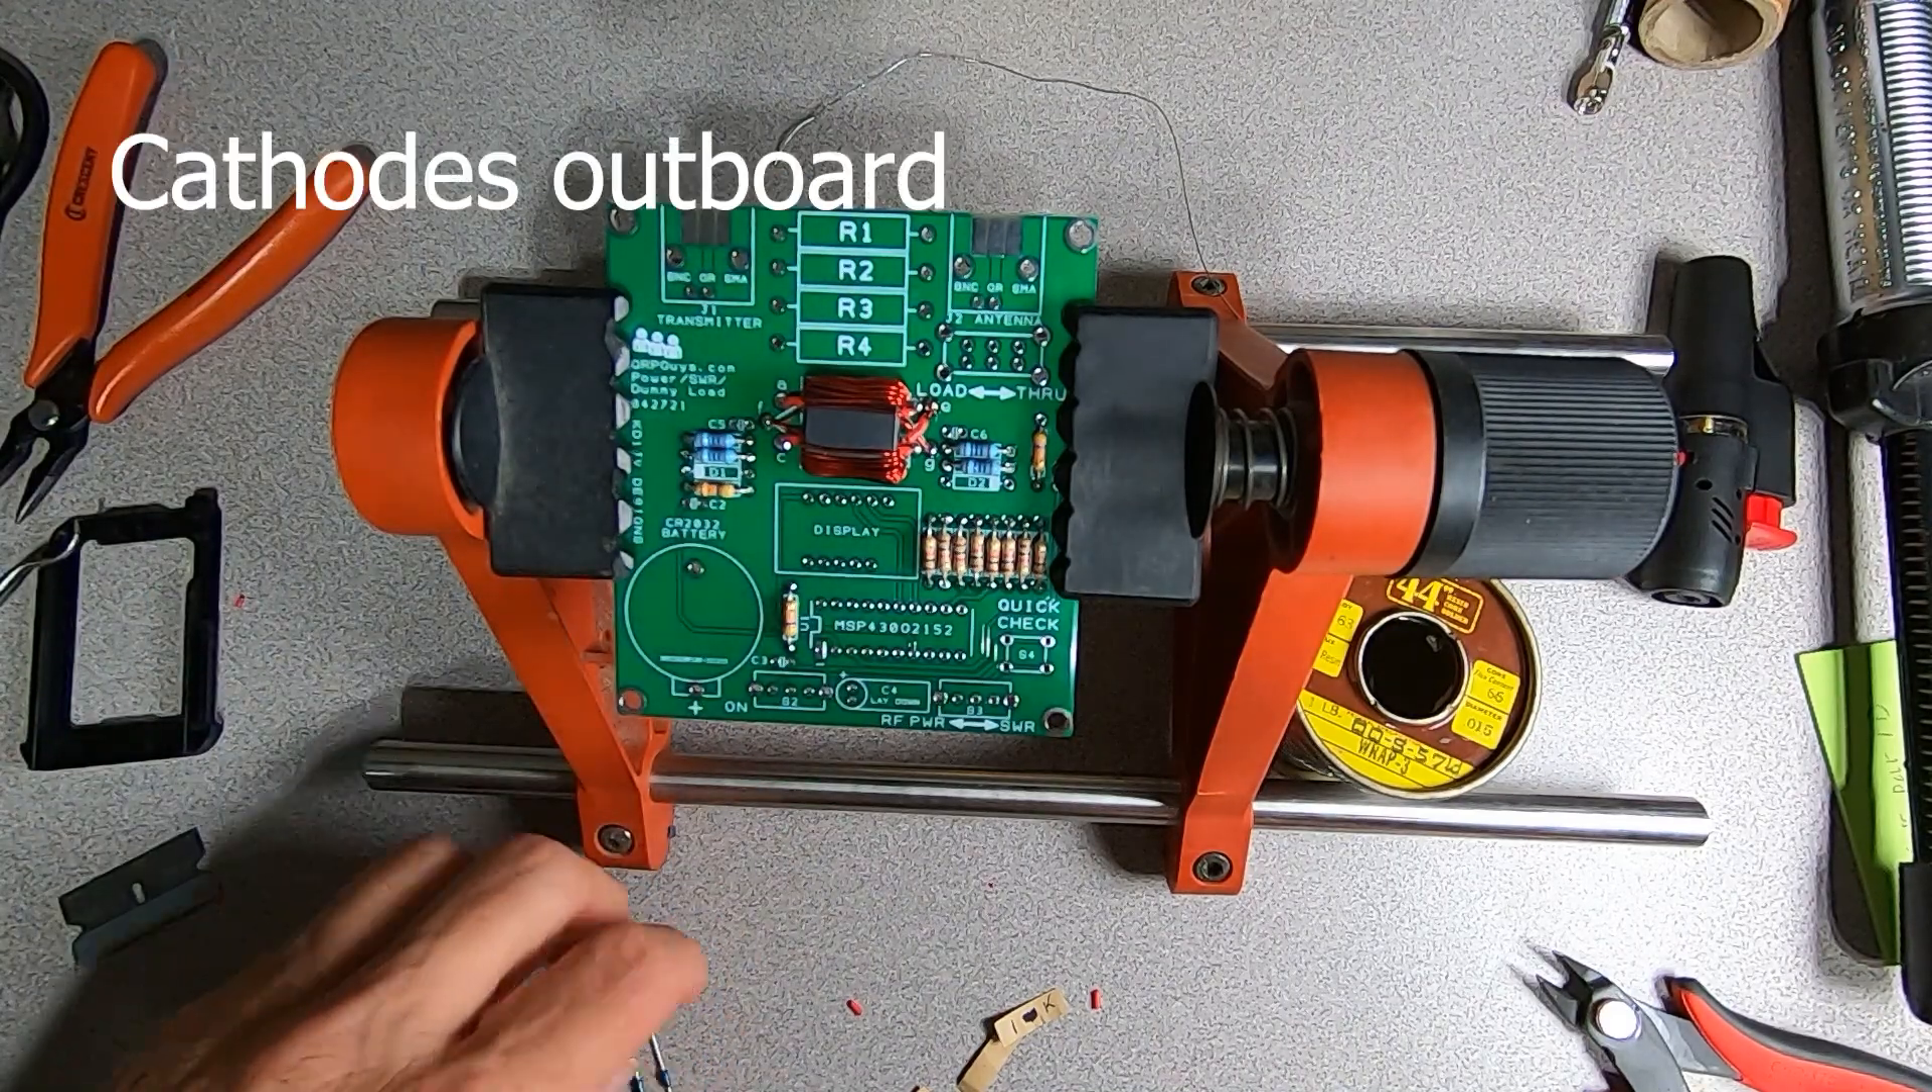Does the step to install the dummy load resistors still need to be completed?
Yes.